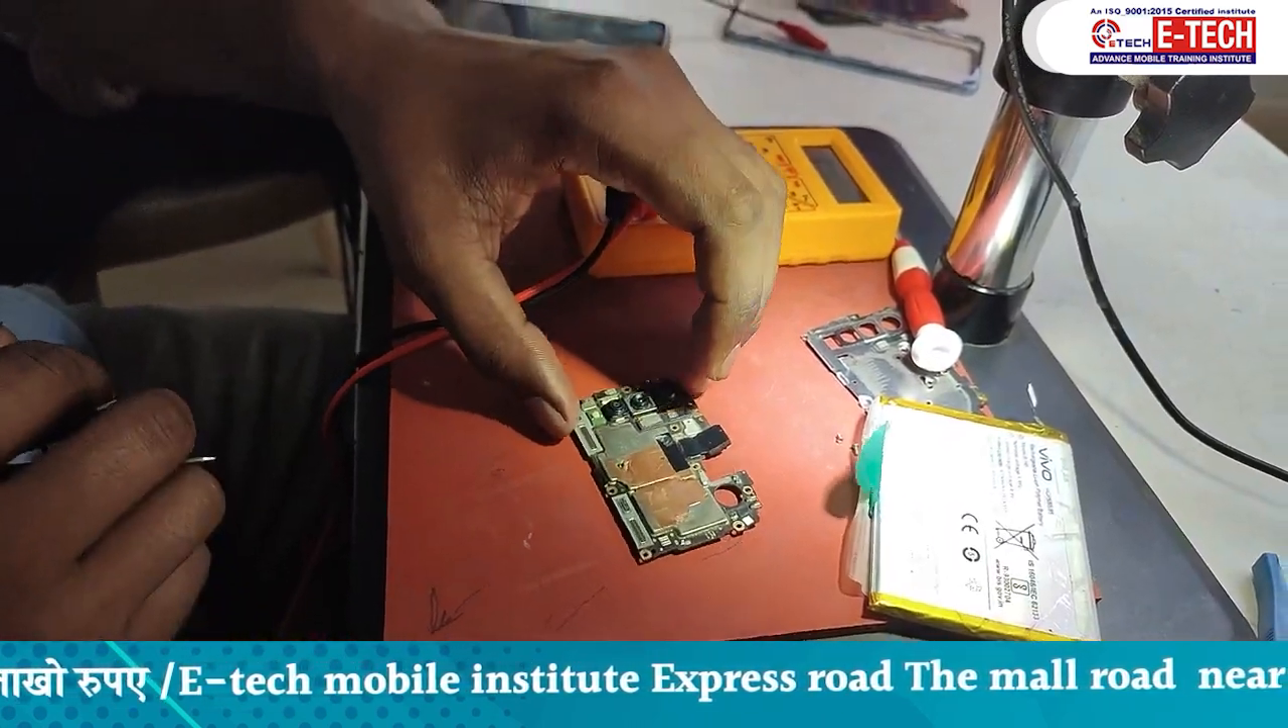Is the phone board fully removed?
Yes.